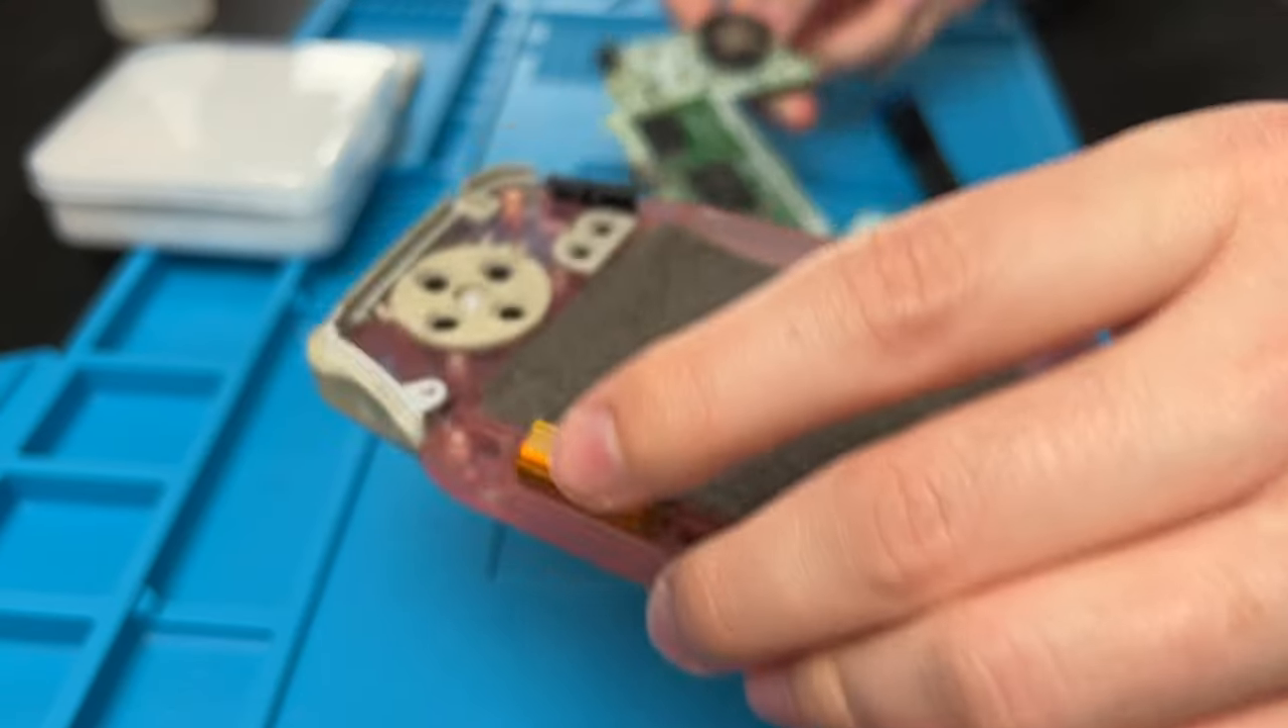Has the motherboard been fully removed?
Yes.